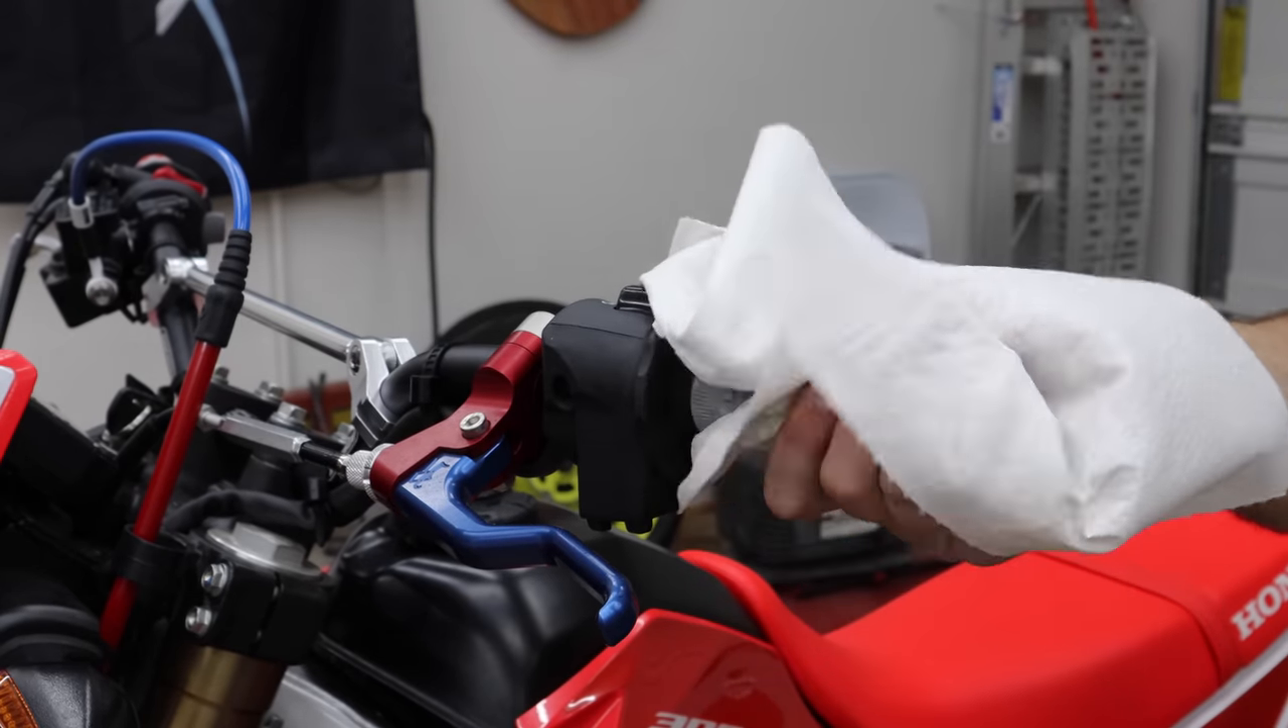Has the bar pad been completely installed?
No.